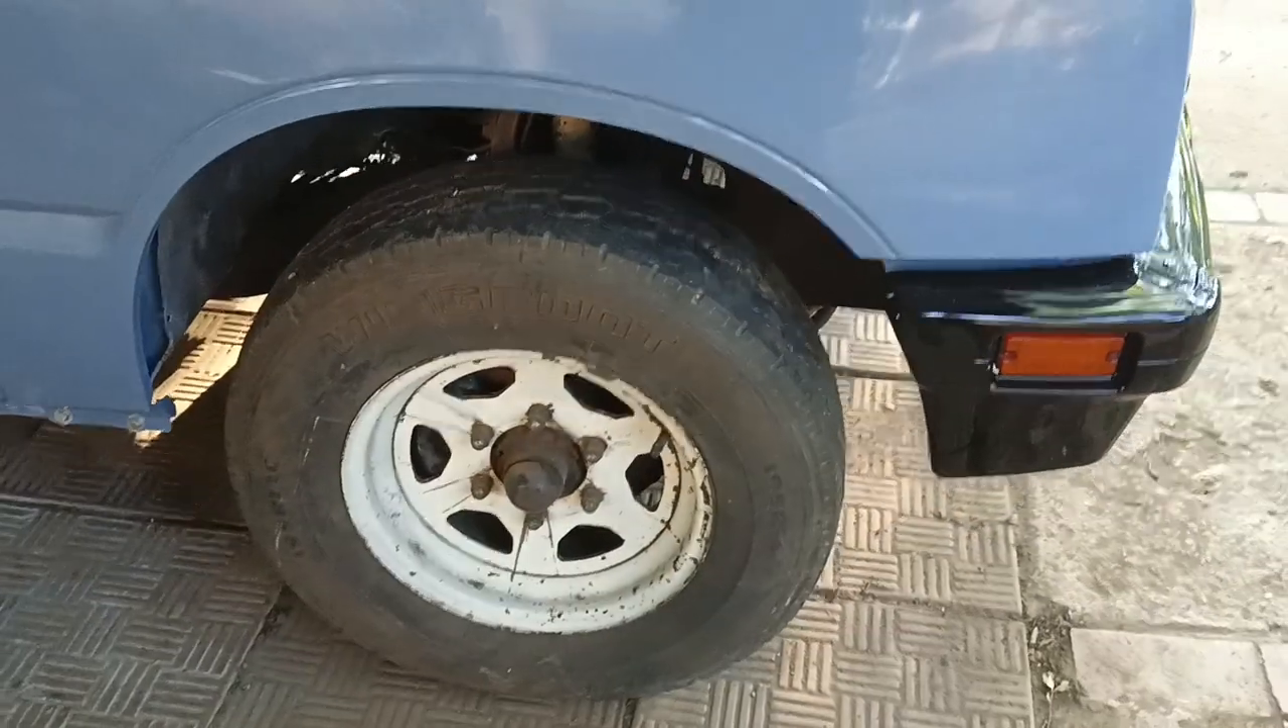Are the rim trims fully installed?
No.